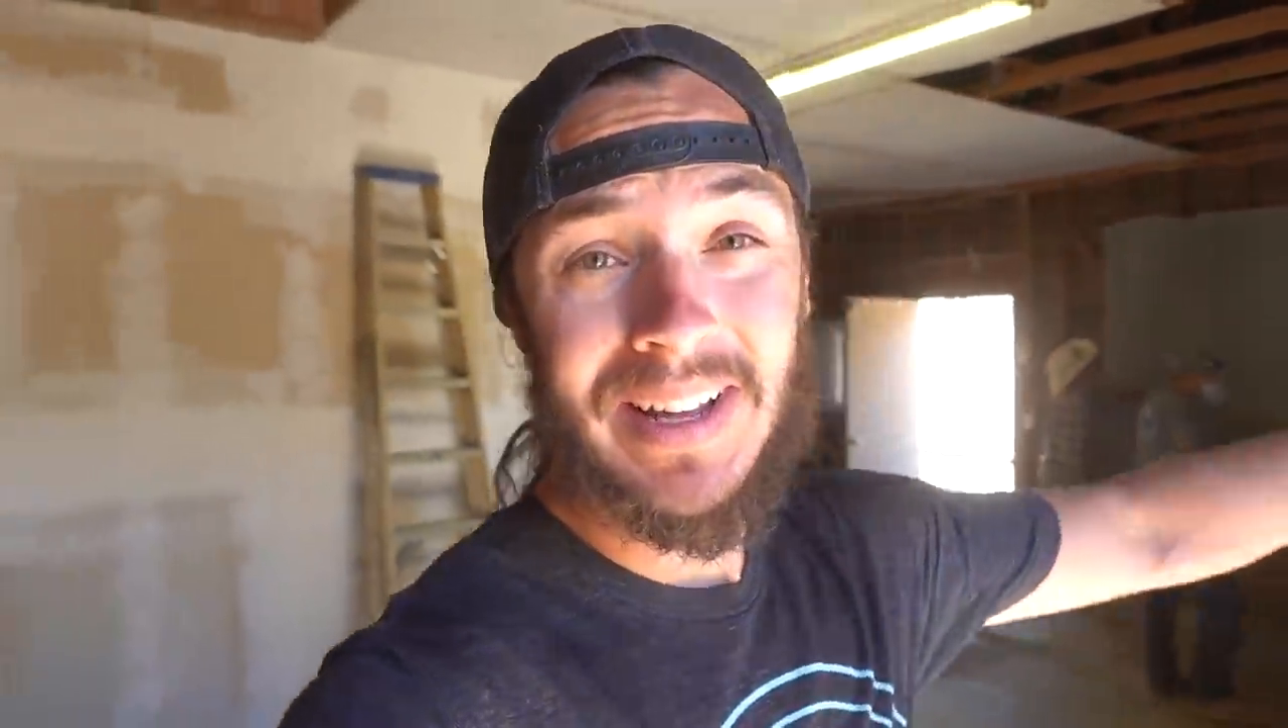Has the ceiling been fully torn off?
No.